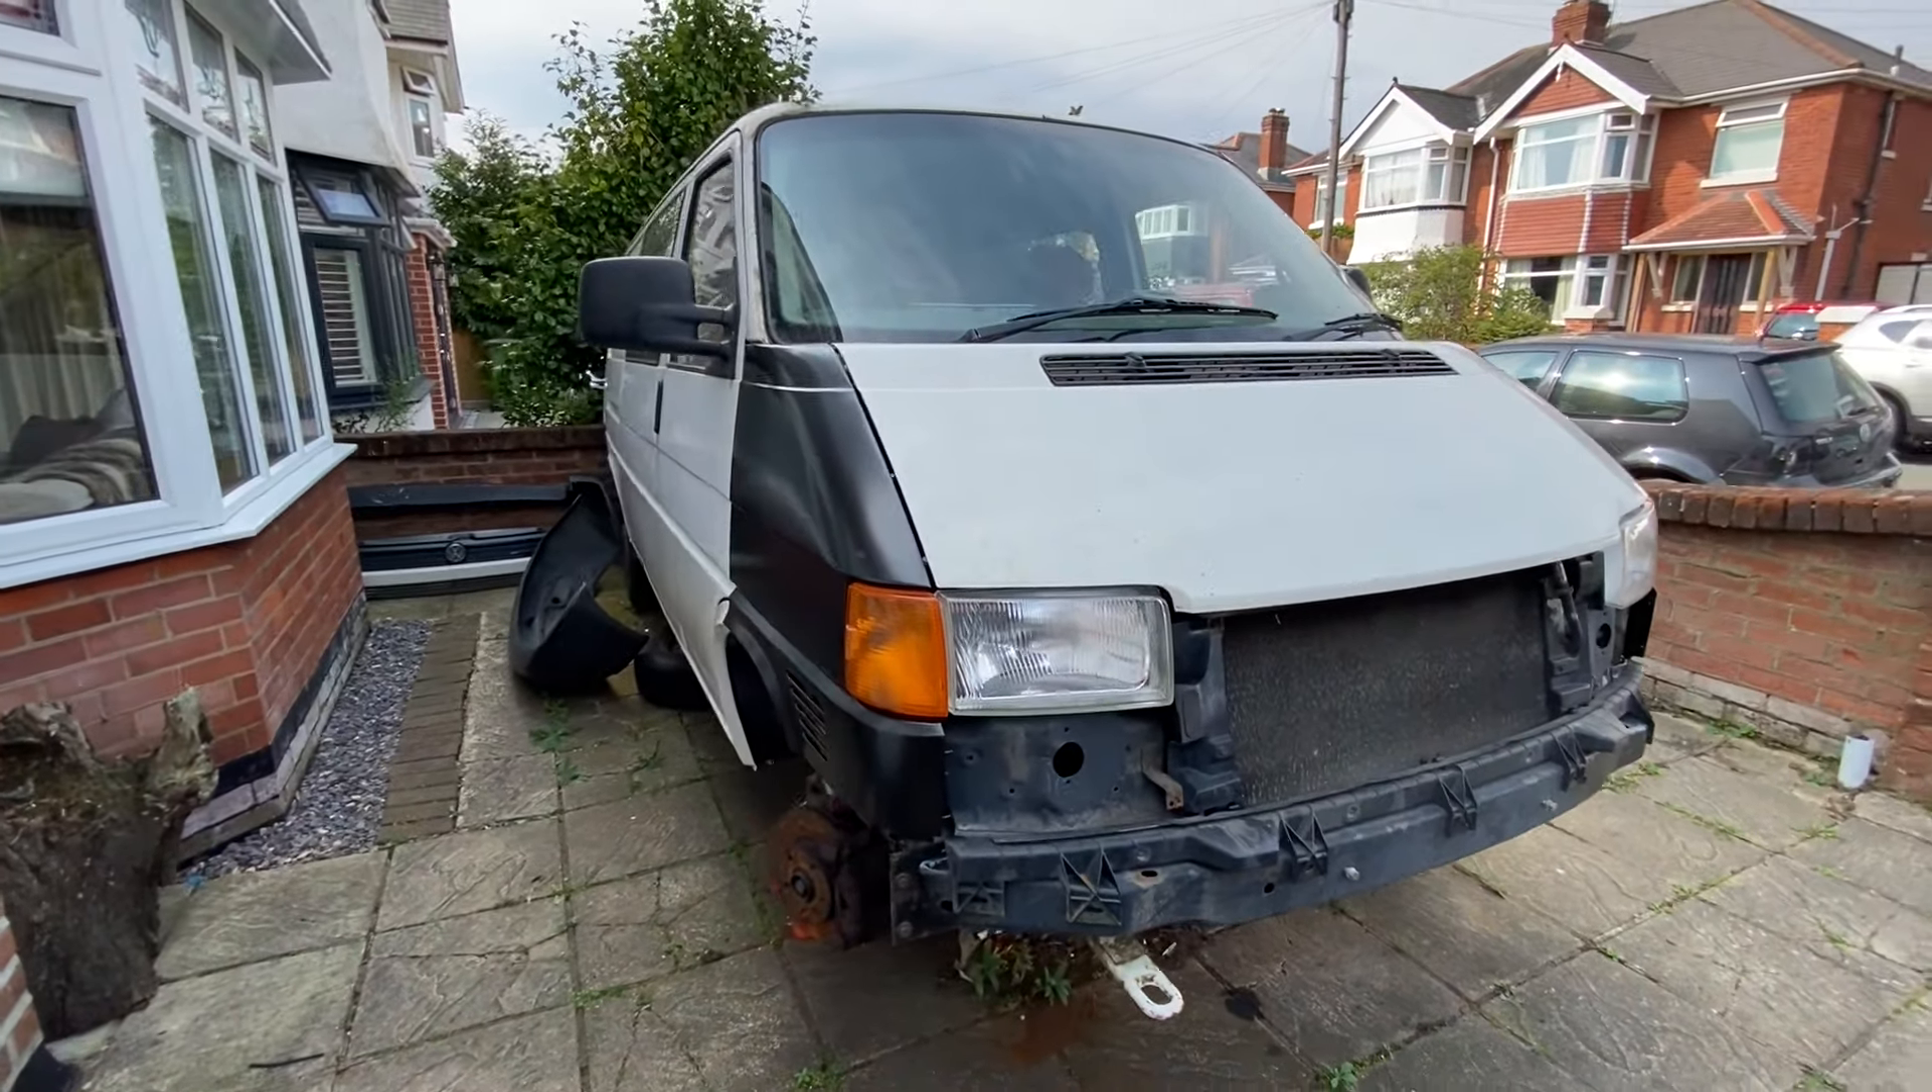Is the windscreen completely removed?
No.